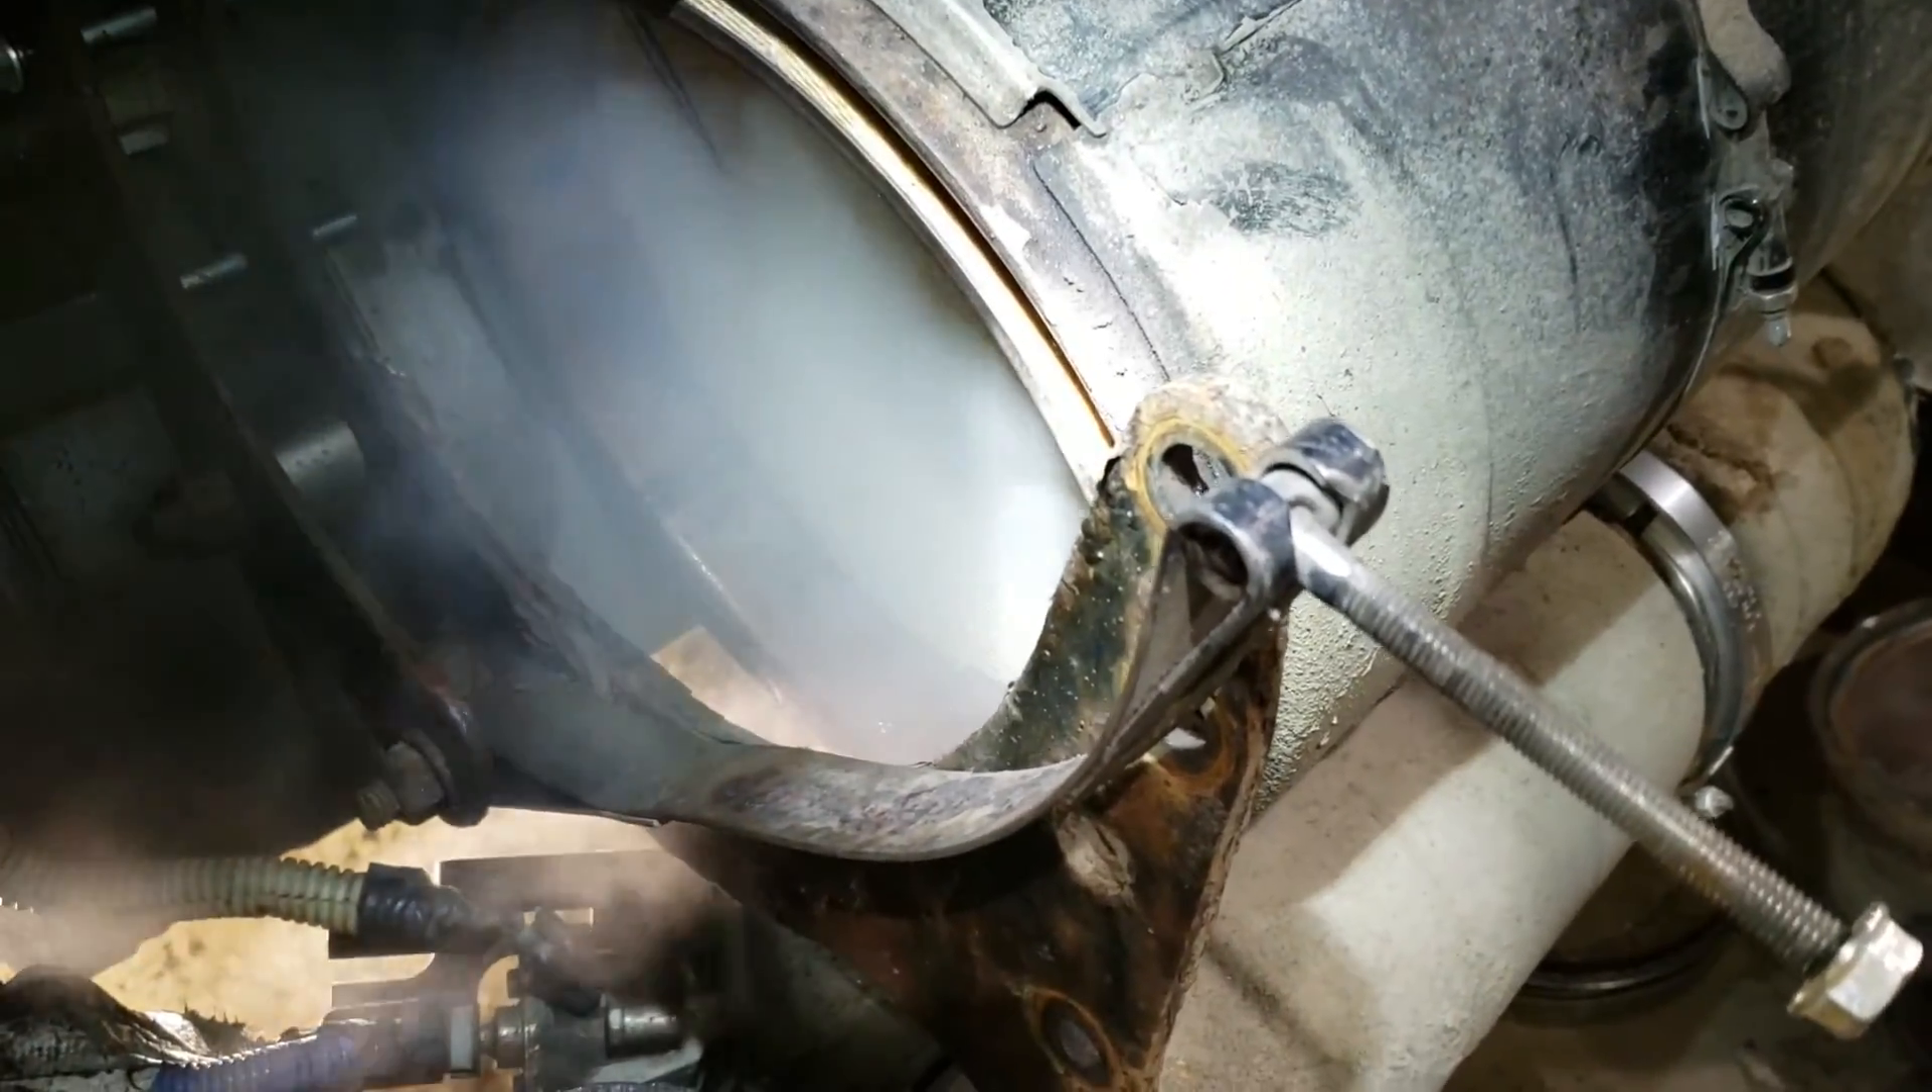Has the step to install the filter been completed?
No.